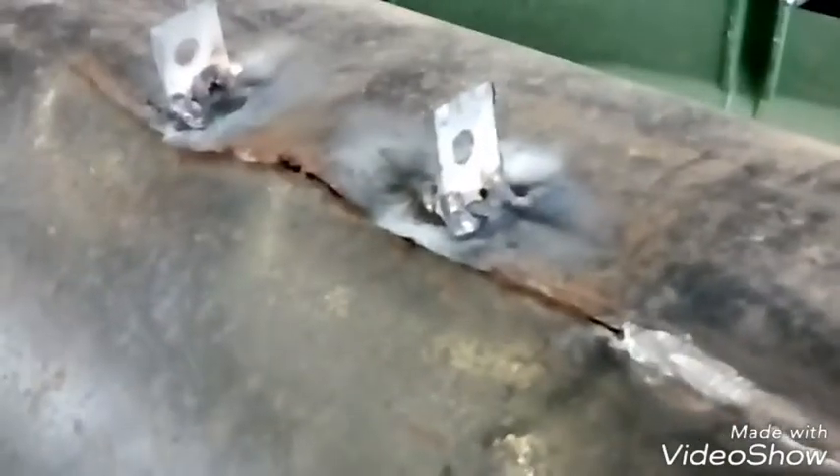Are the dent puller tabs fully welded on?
Yes.